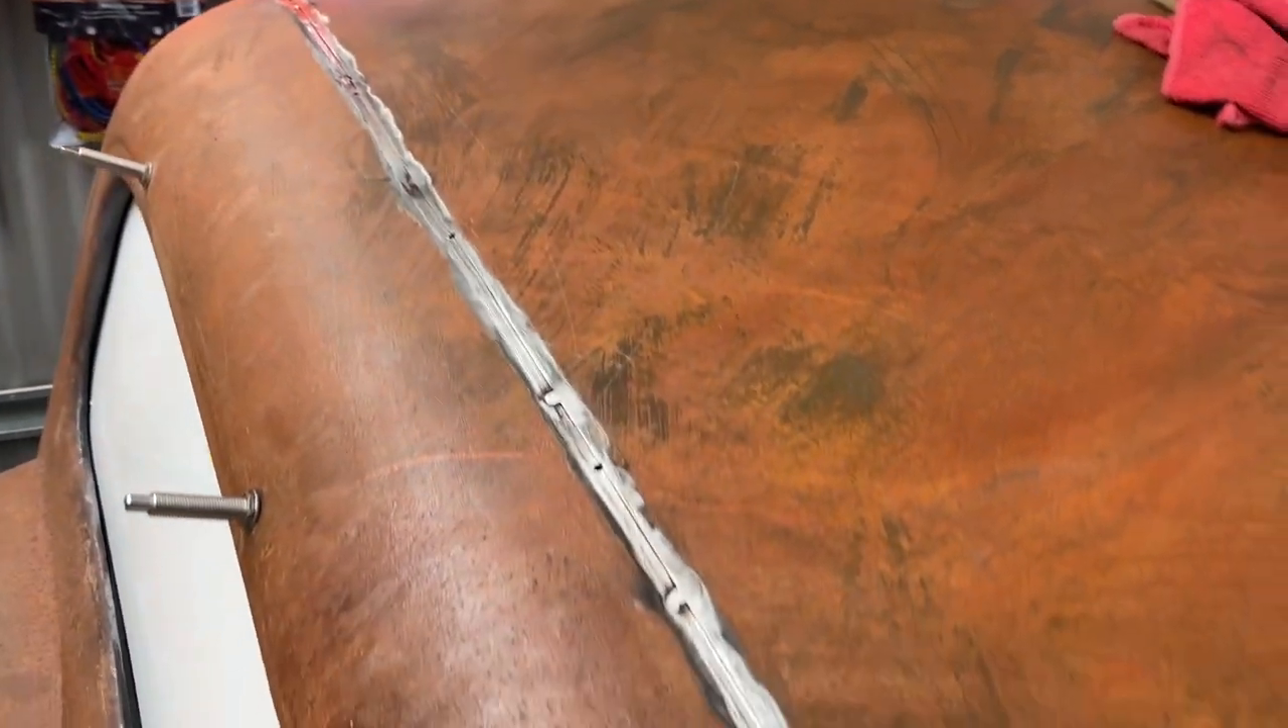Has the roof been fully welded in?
No.